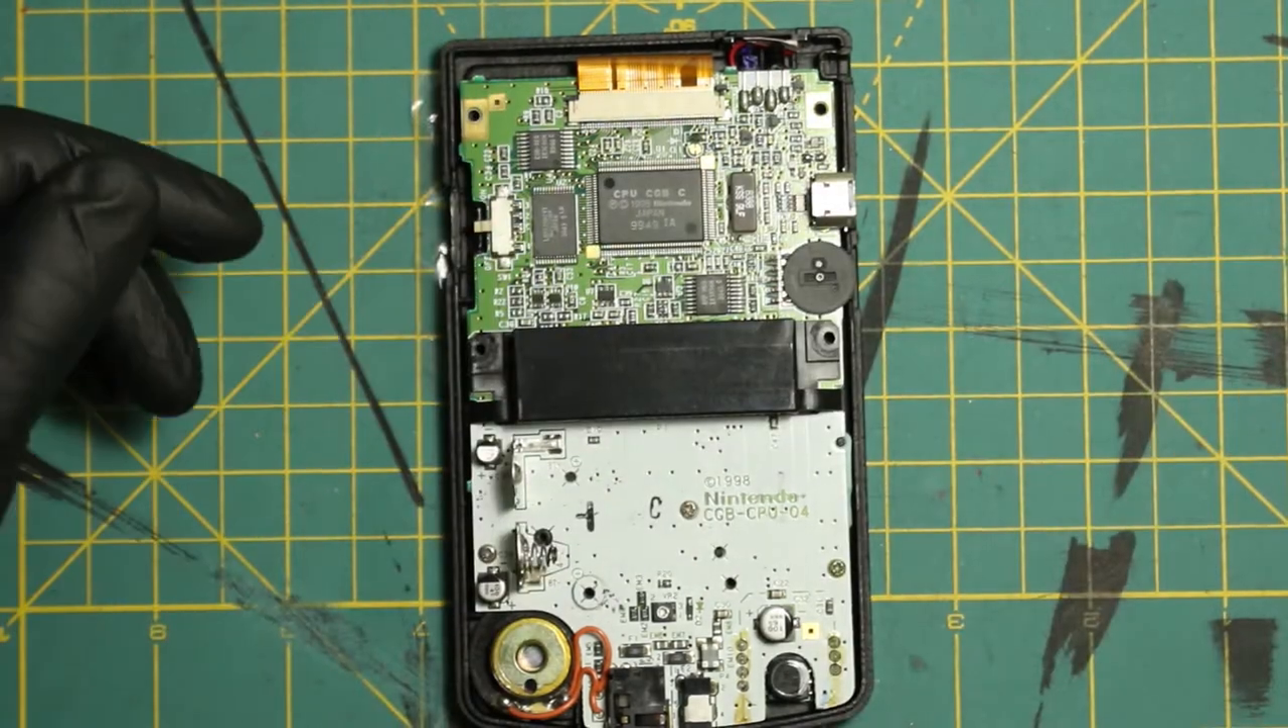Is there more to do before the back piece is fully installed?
Yes.